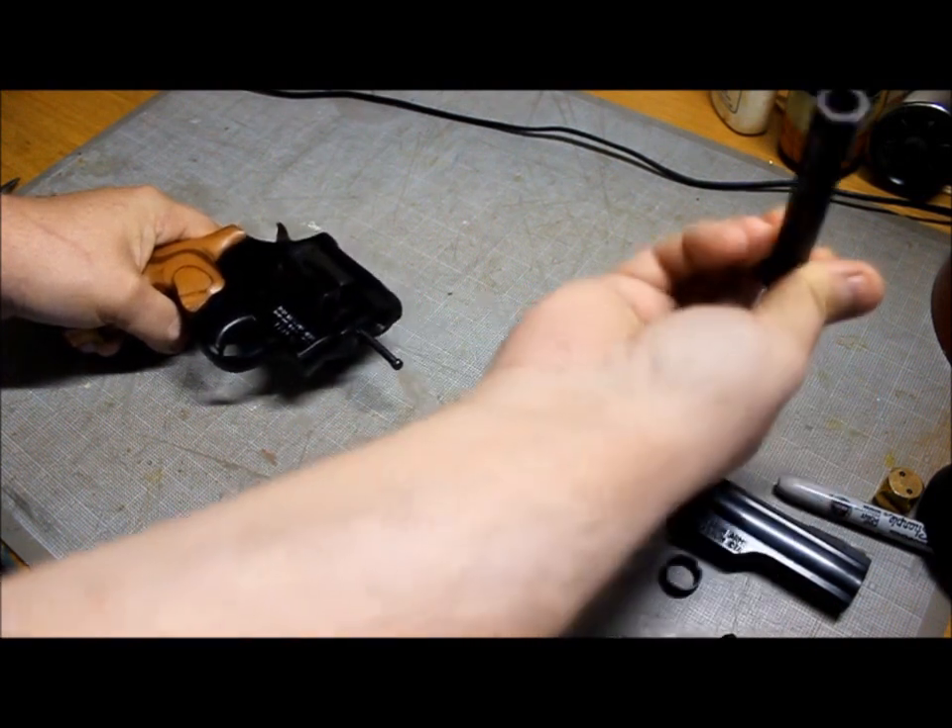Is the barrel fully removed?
Yes.